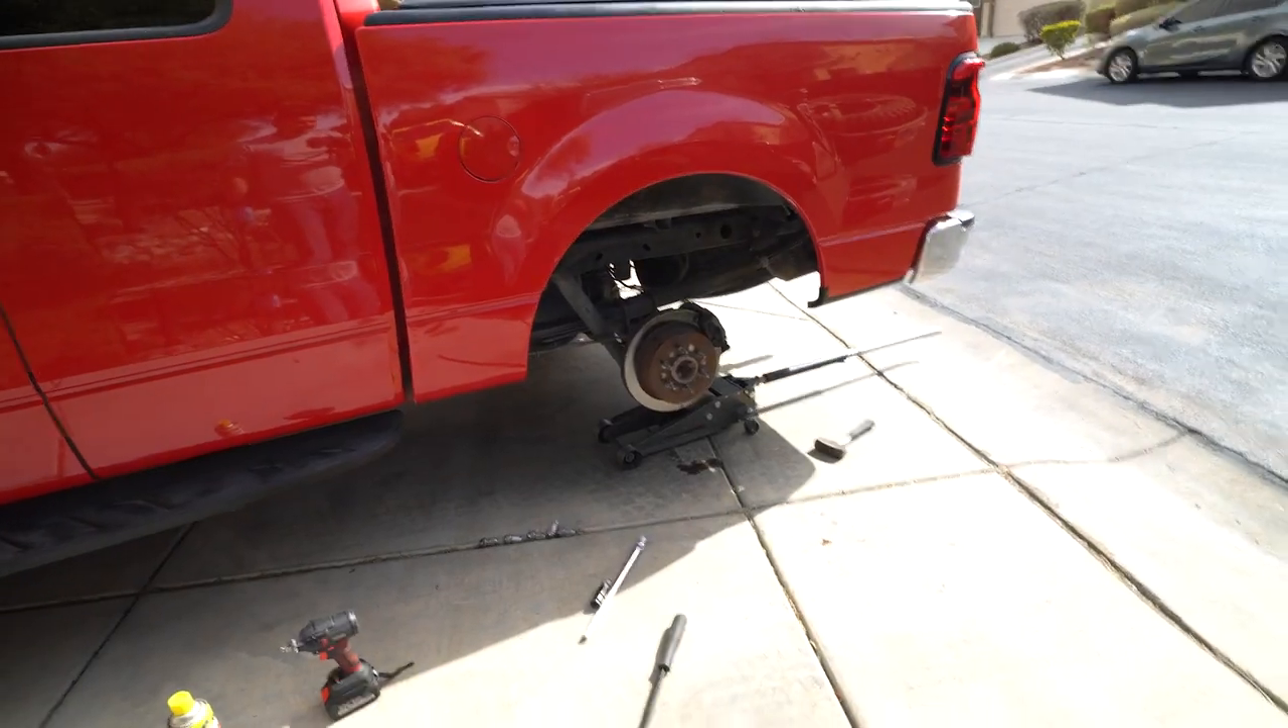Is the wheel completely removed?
Yes.